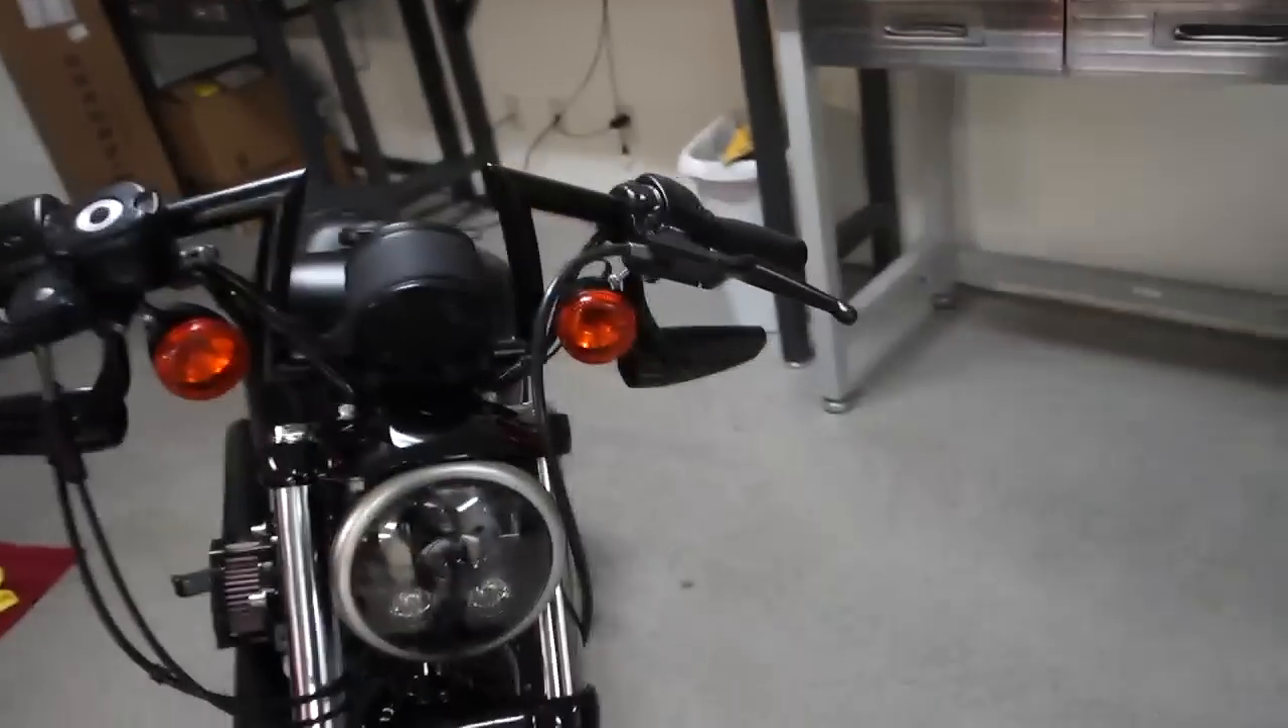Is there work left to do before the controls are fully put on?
No.